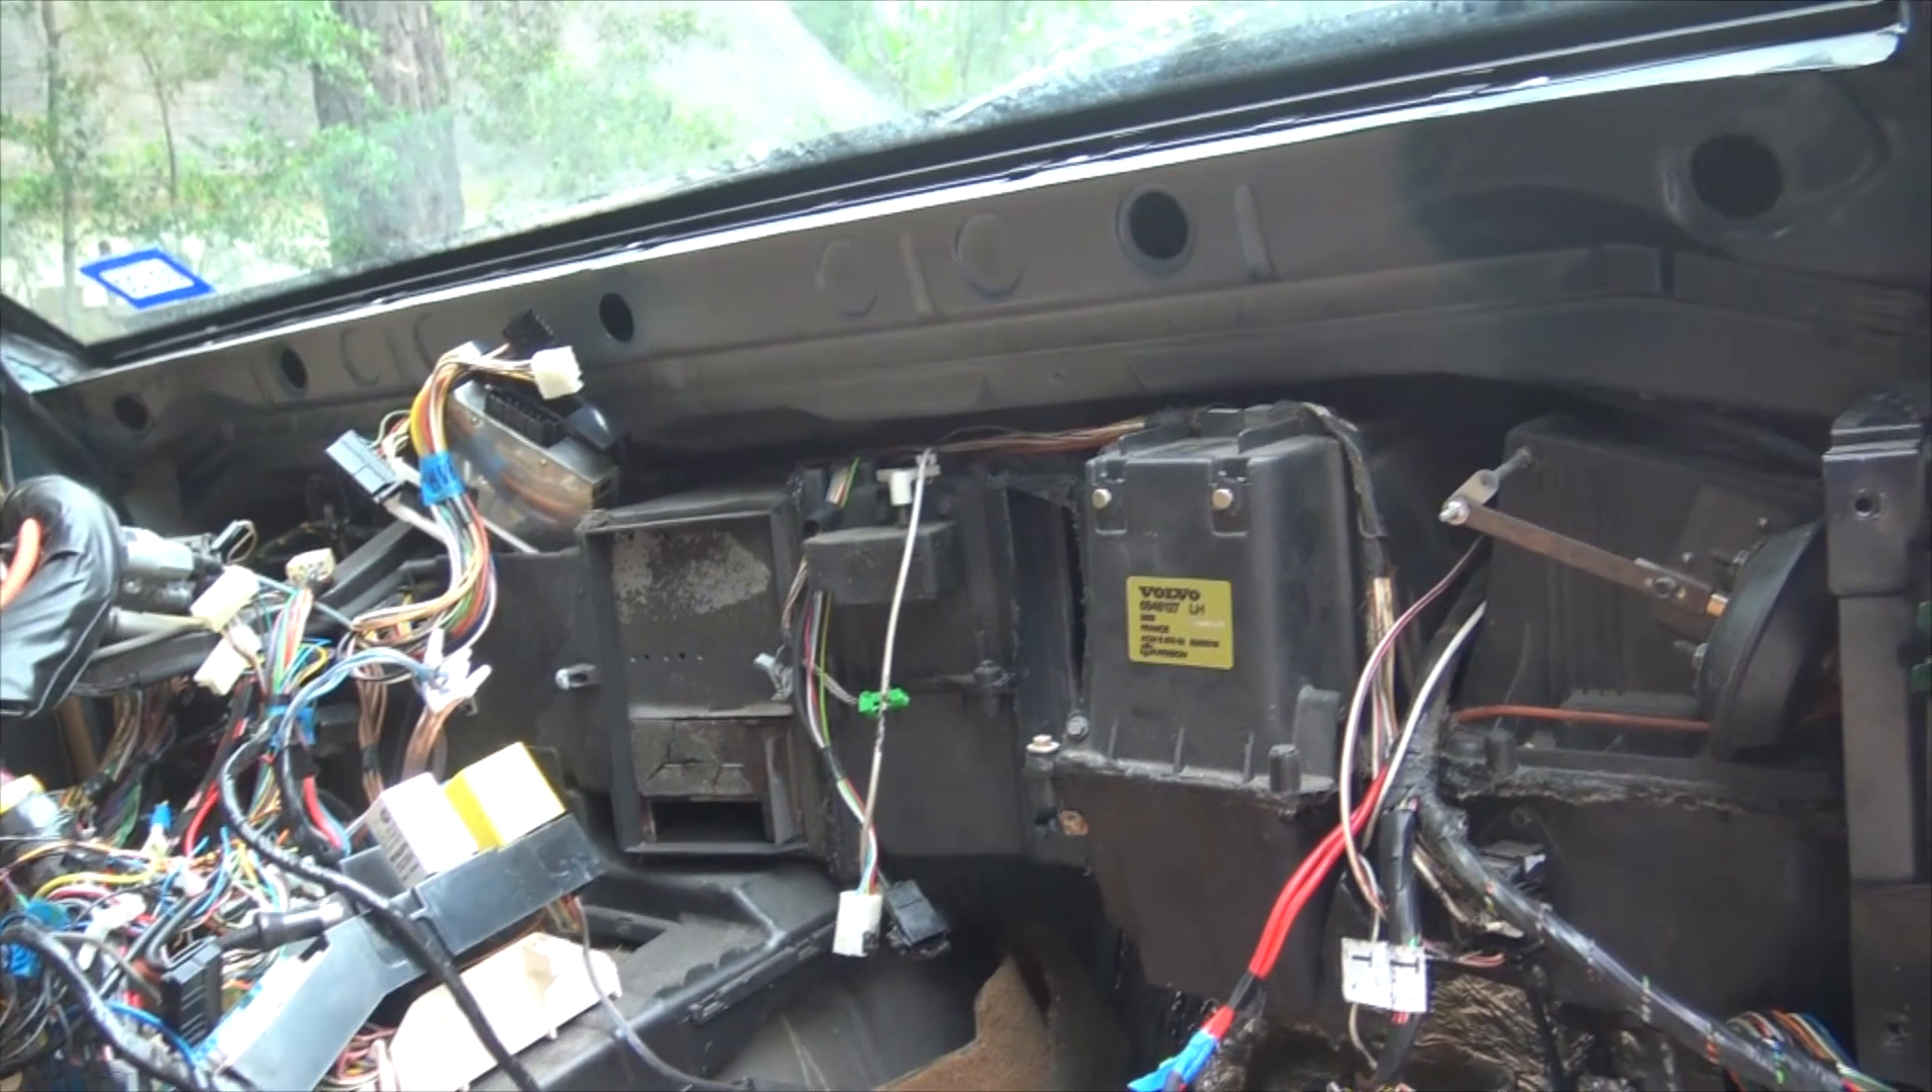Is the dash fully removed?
Yes.